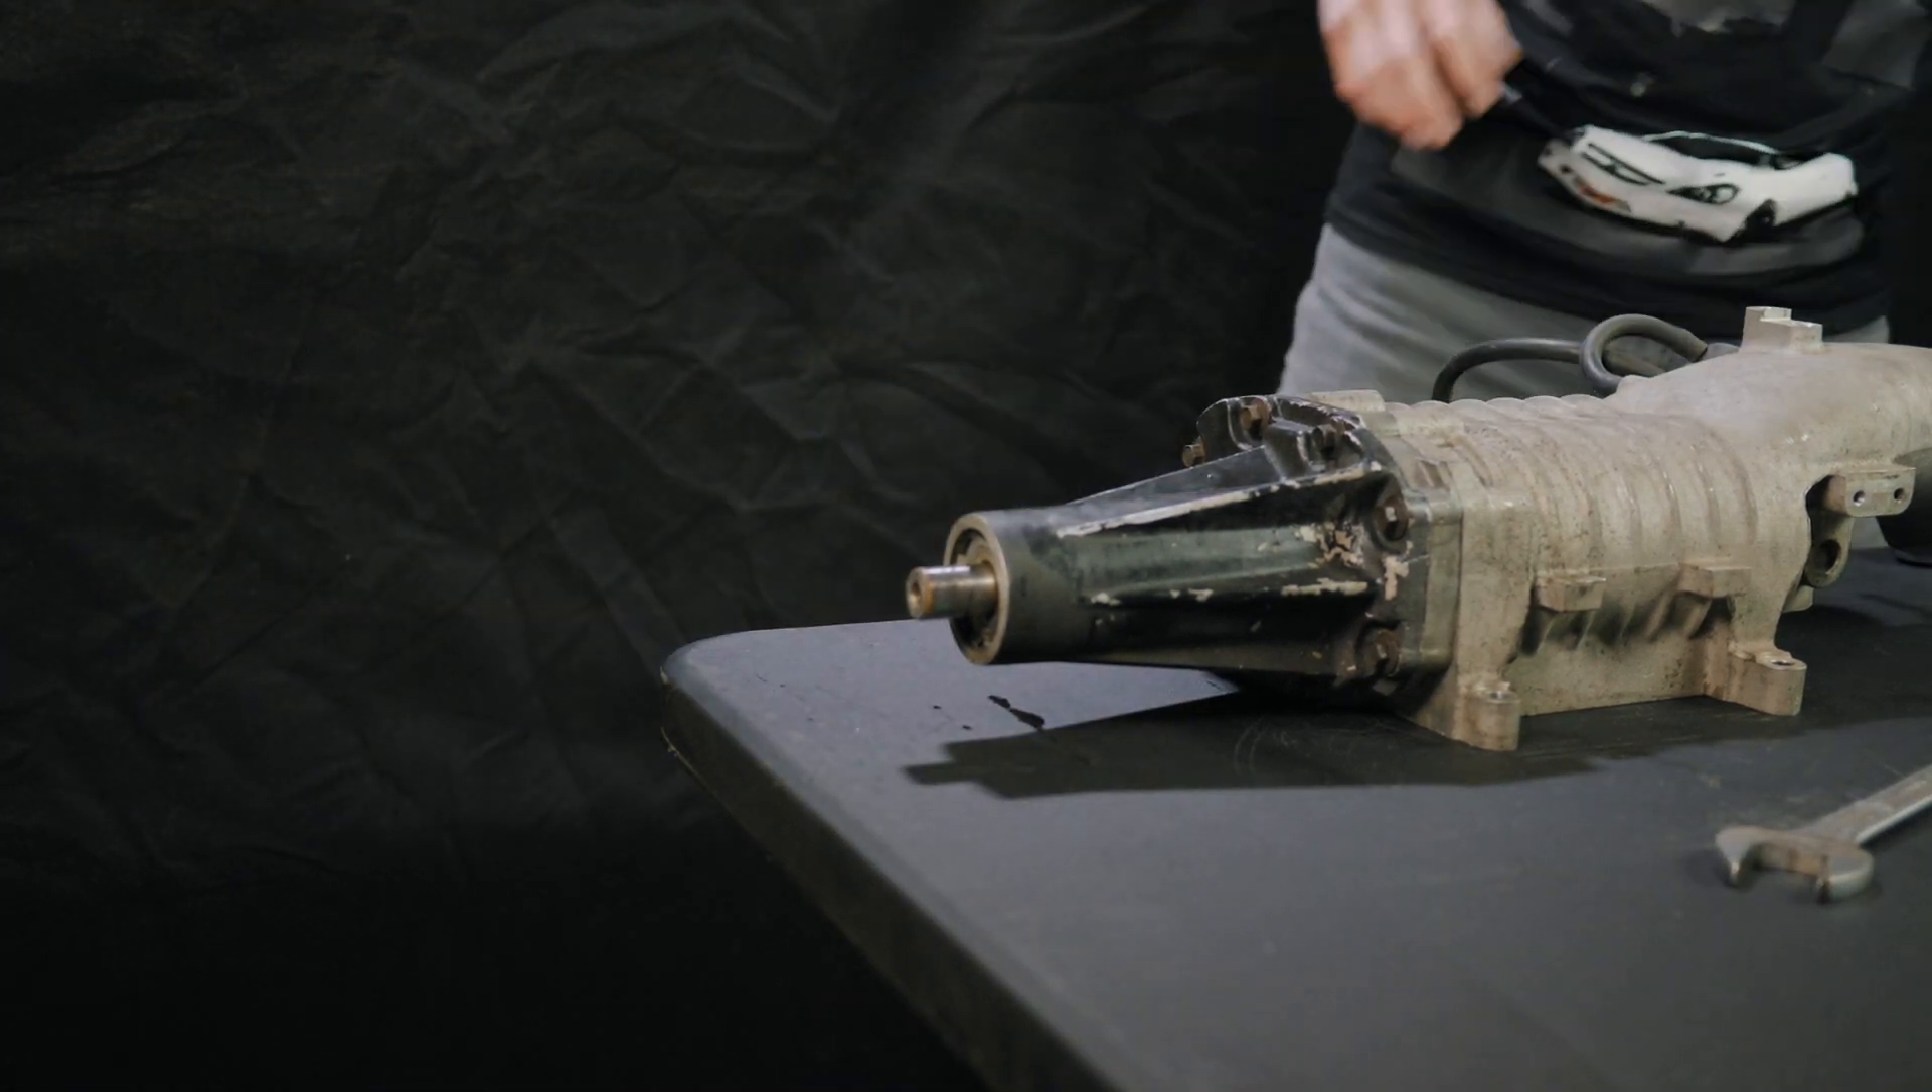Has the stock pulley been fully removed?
Yes.